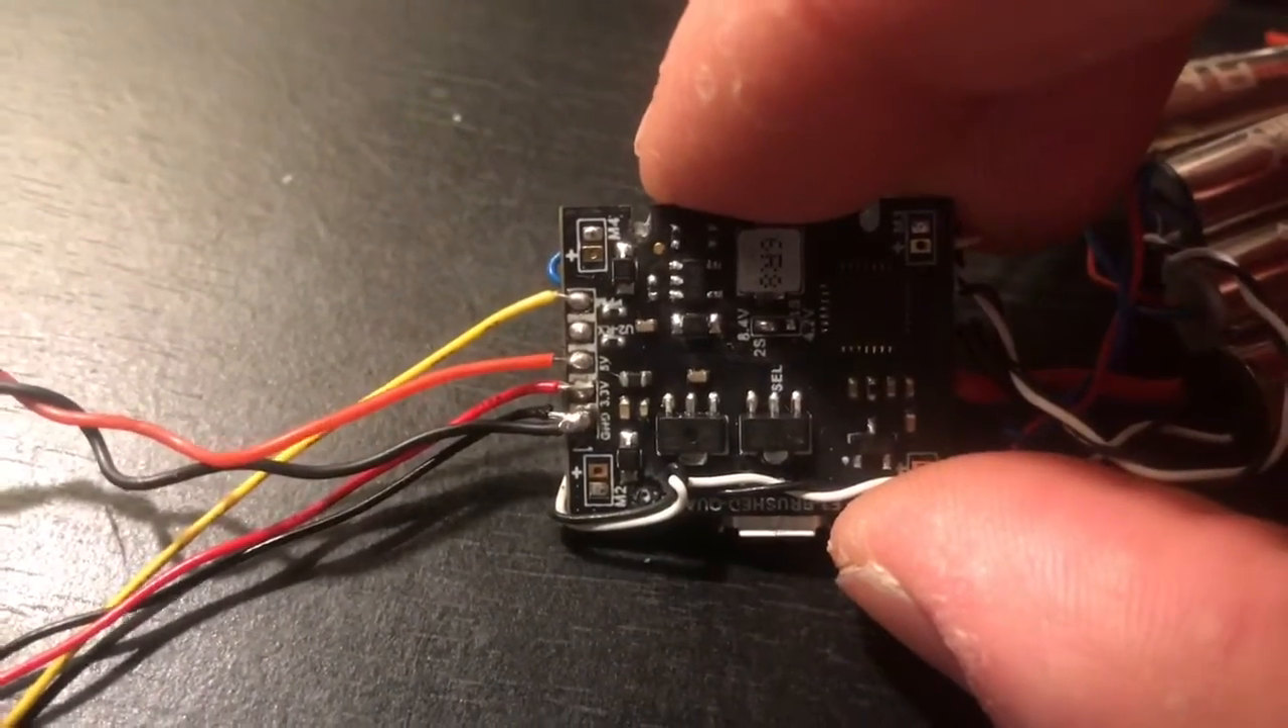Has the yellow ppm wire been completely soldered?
Yes.